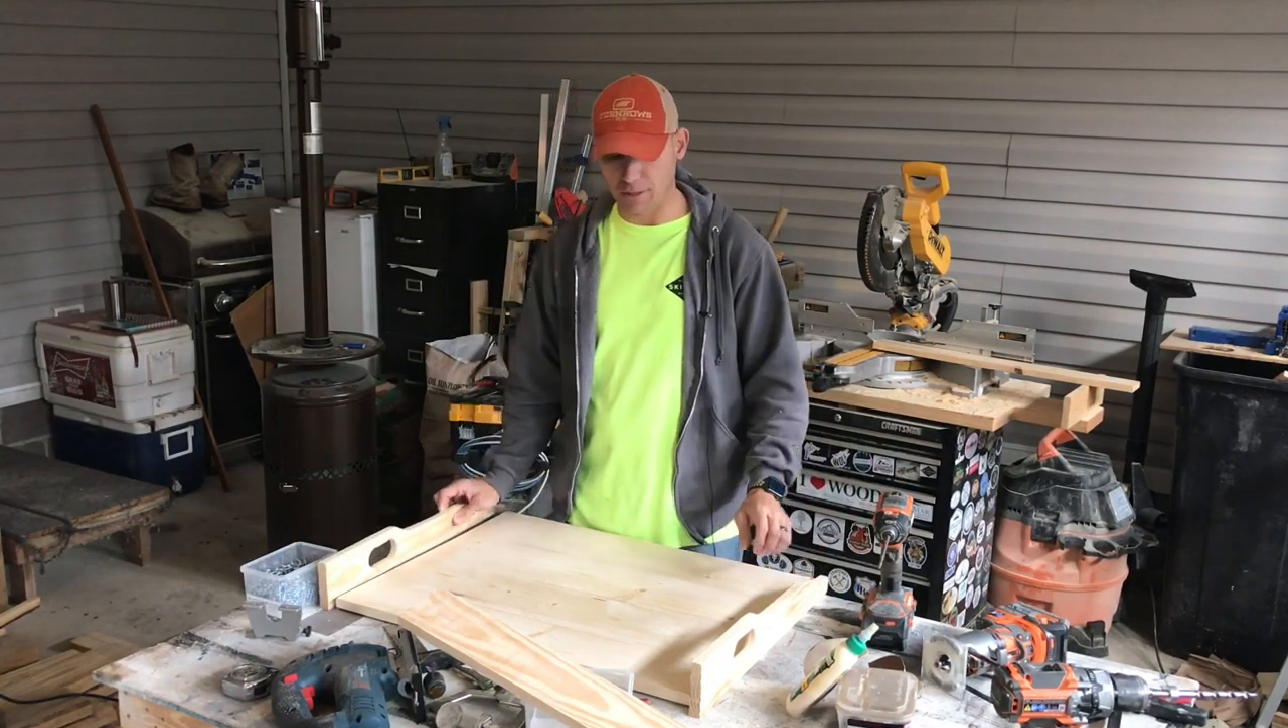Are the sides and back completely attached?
No.